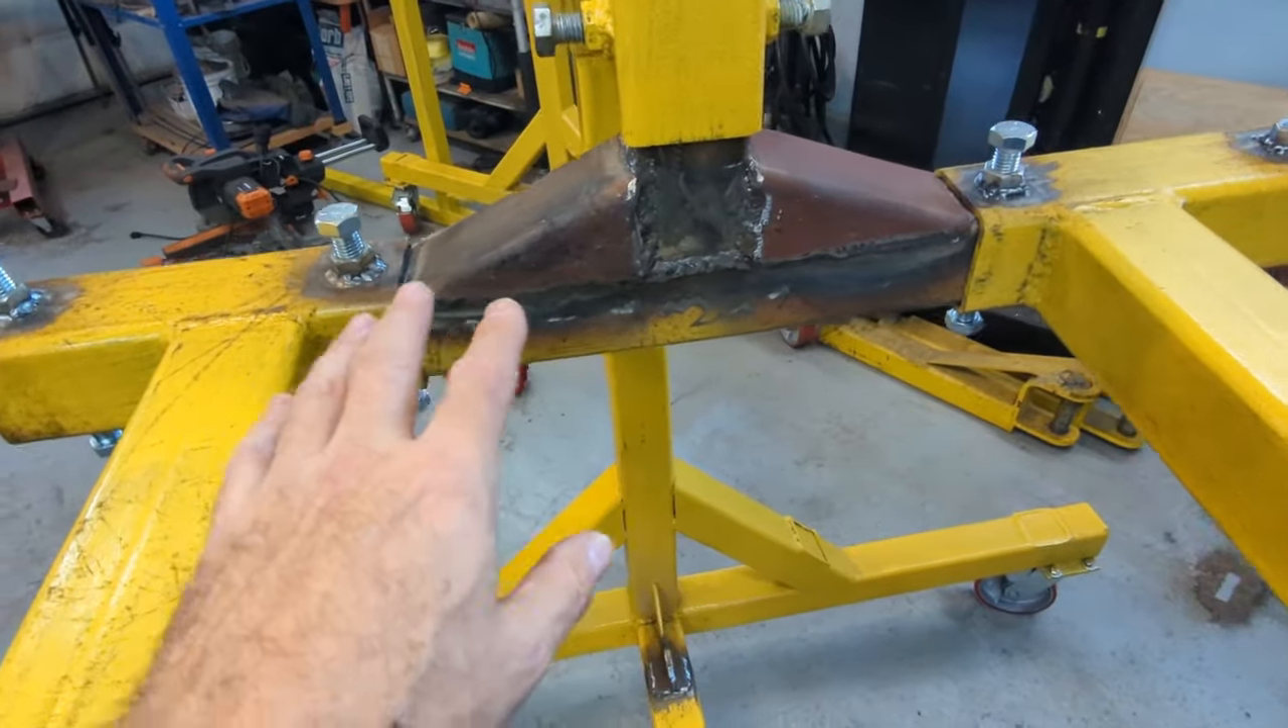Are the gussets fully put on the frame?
Yes.